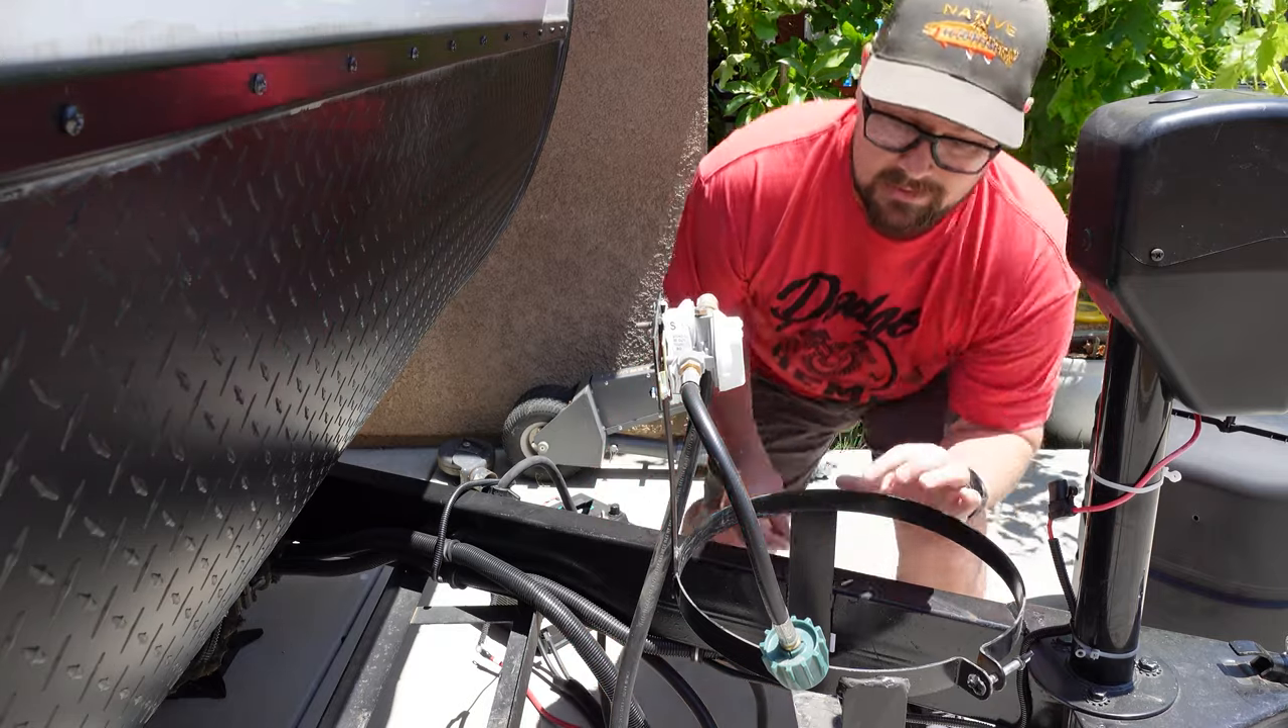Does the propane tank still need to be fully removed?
No.